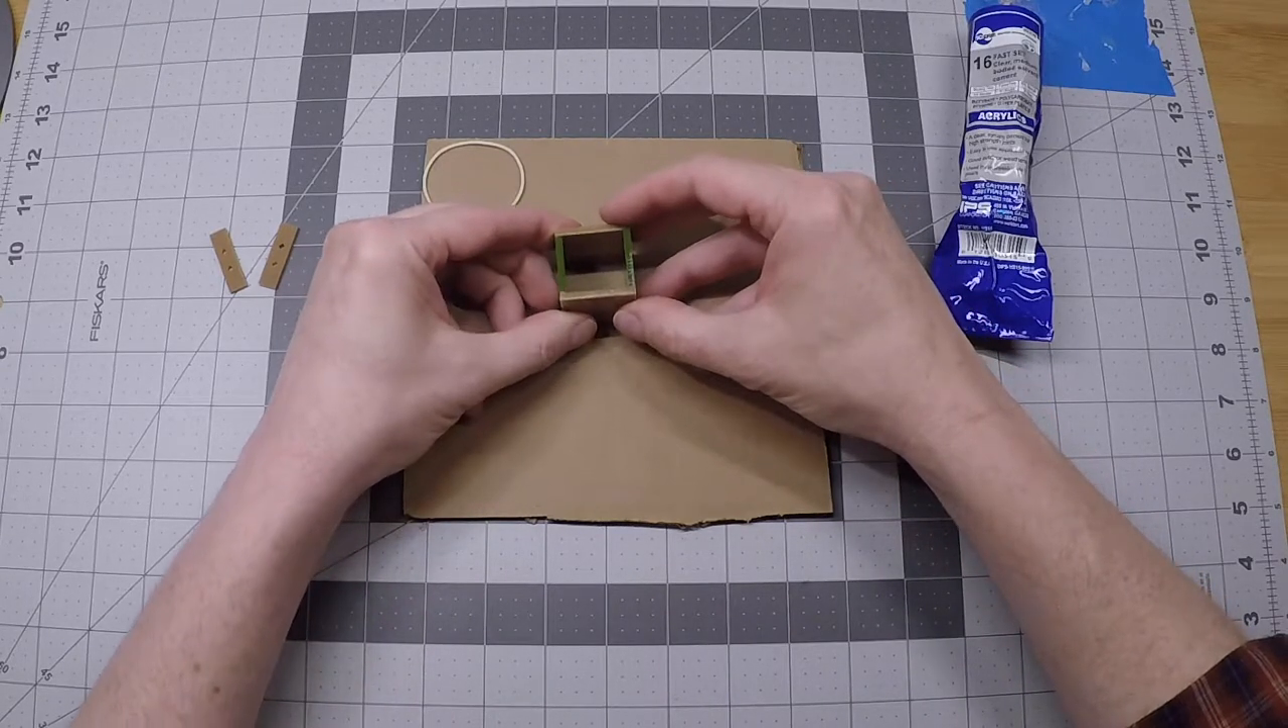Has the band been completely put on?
No.